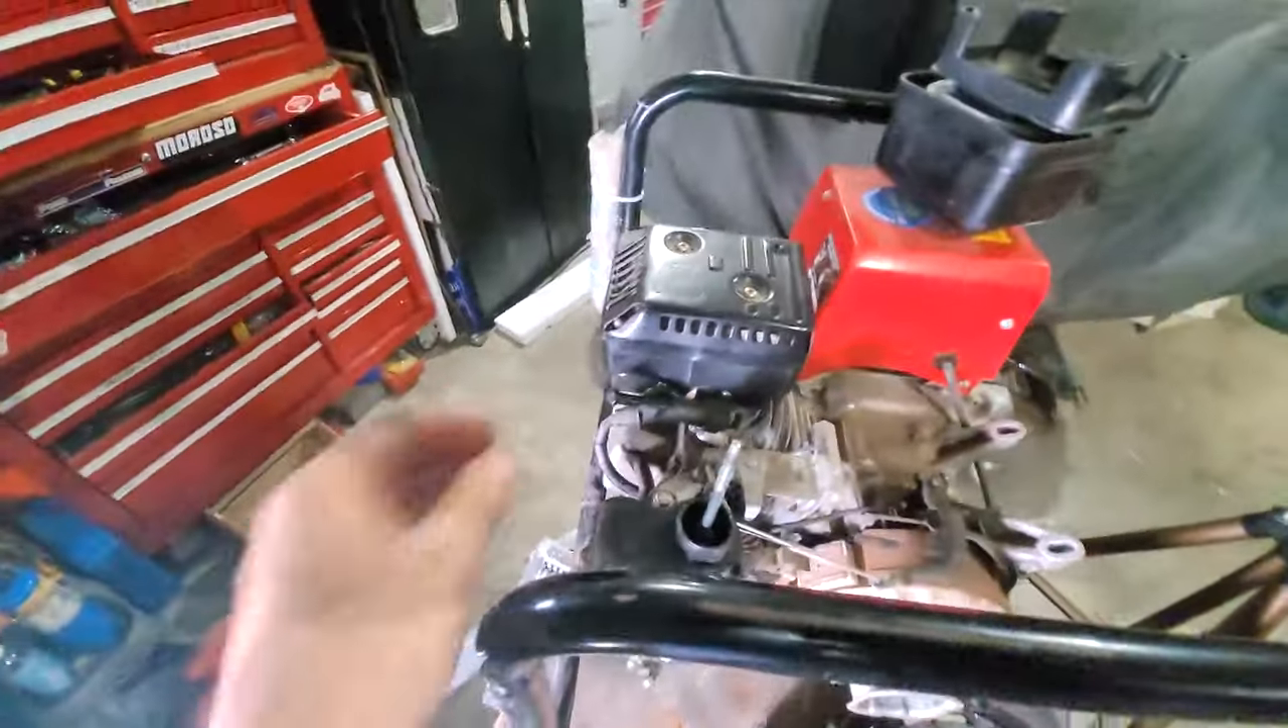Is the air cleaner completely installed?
No.